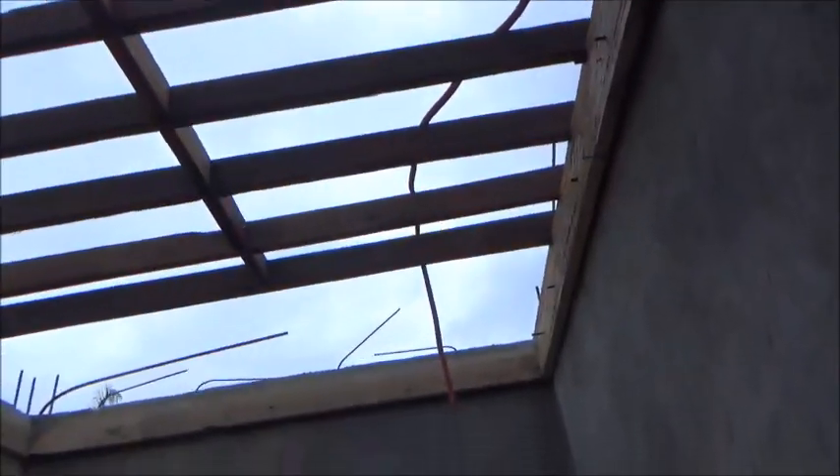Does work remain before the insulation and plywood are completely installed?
Yes.